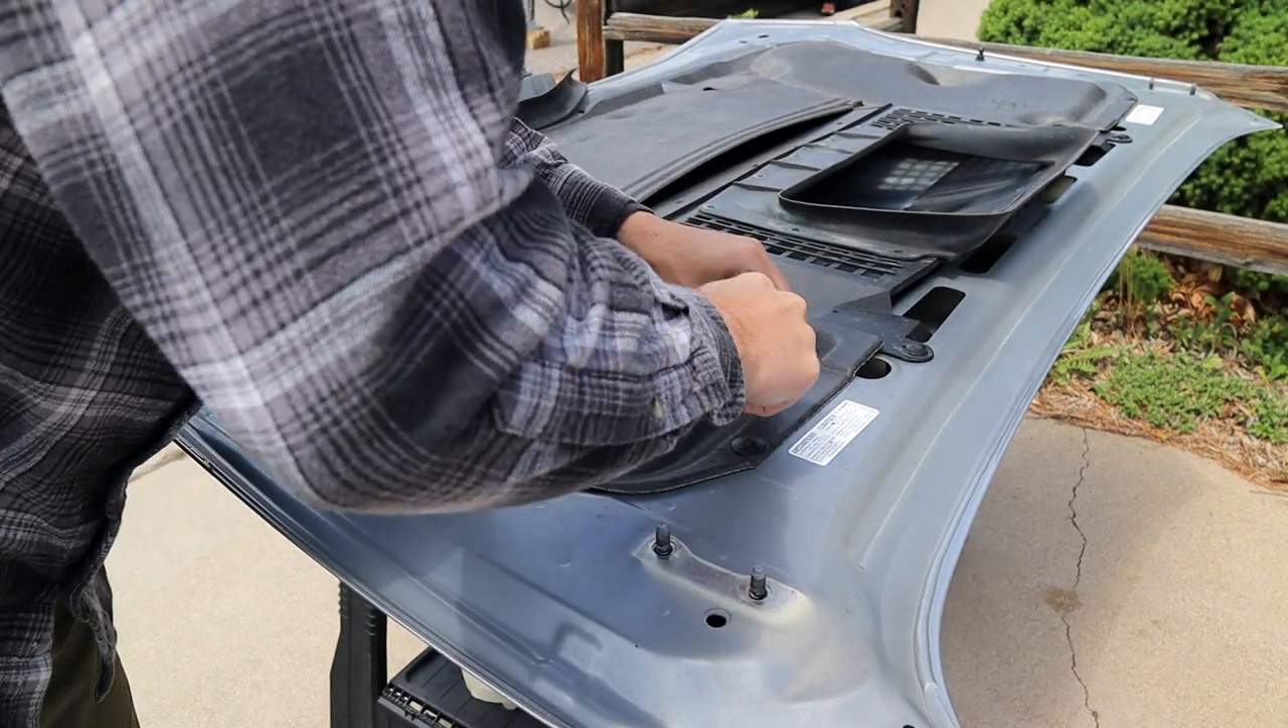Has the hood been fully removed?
Yes.